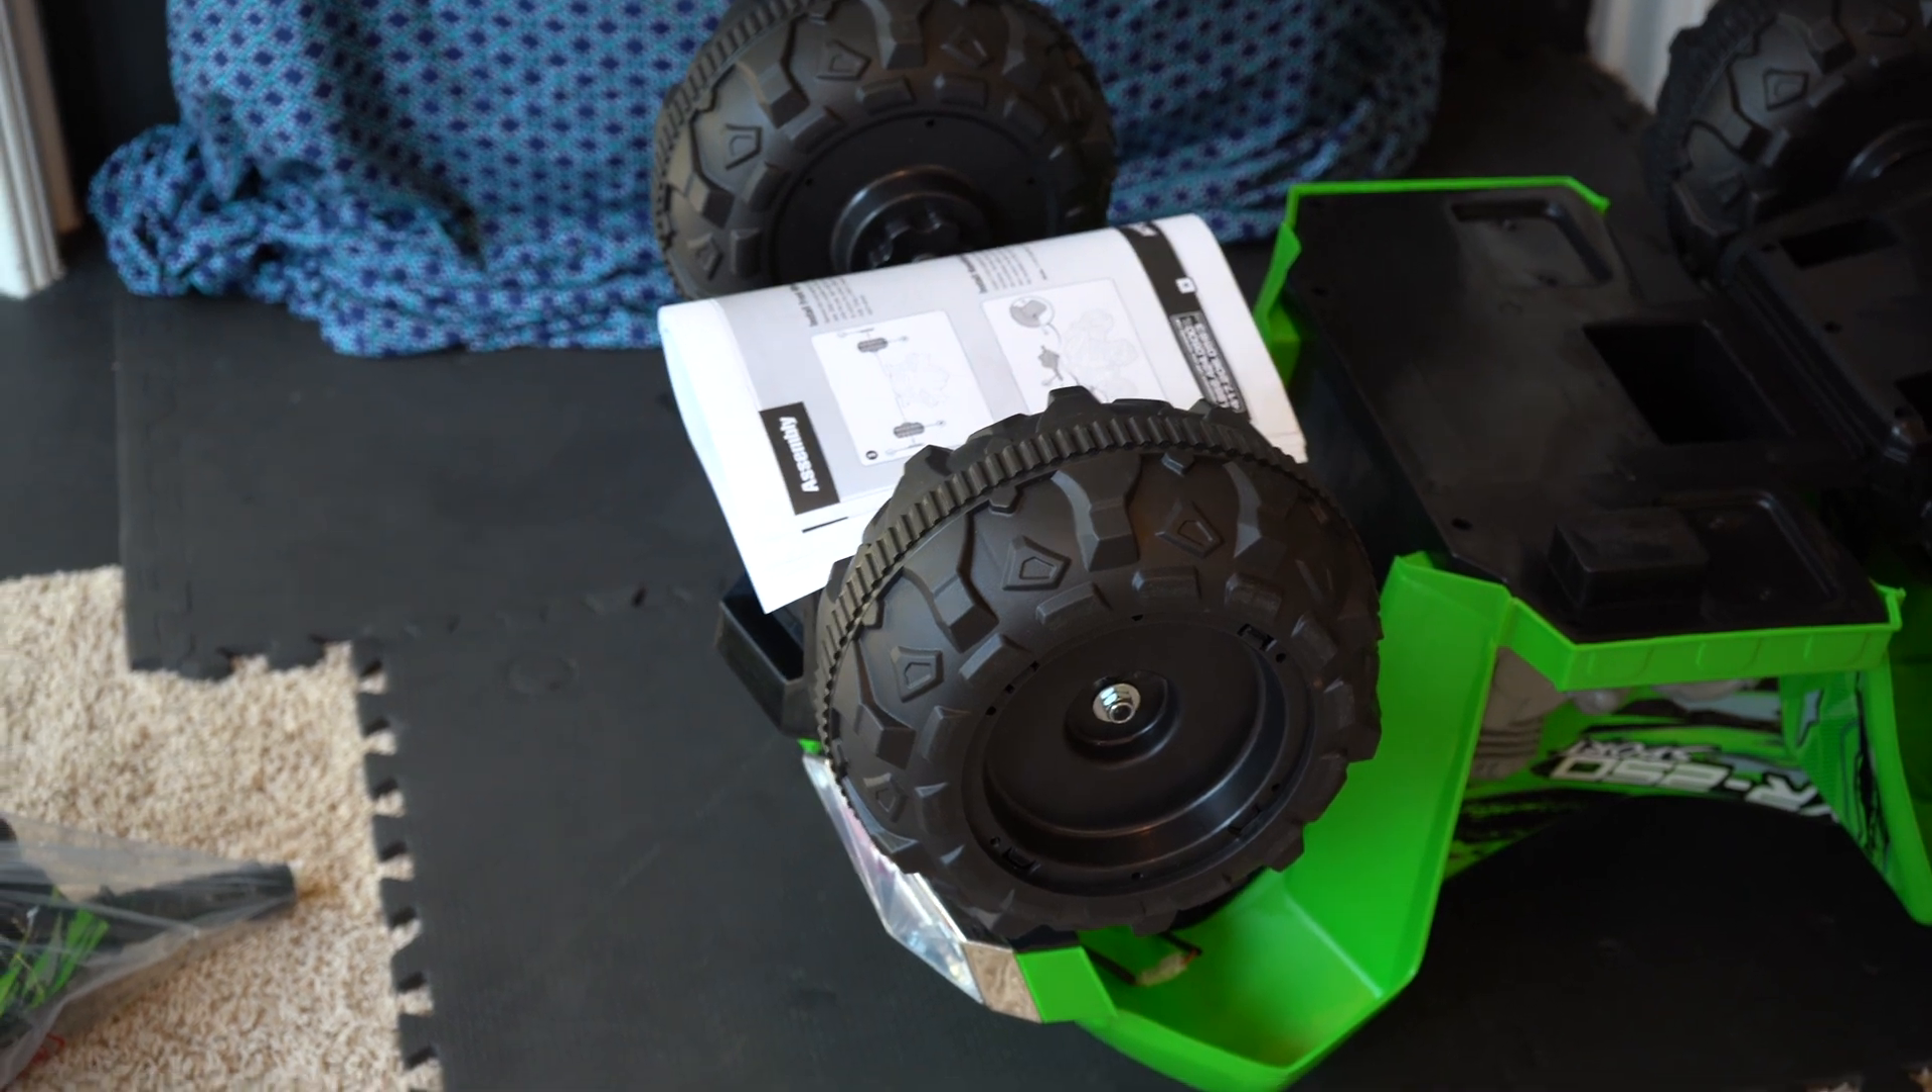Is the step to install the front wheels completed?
Yes.